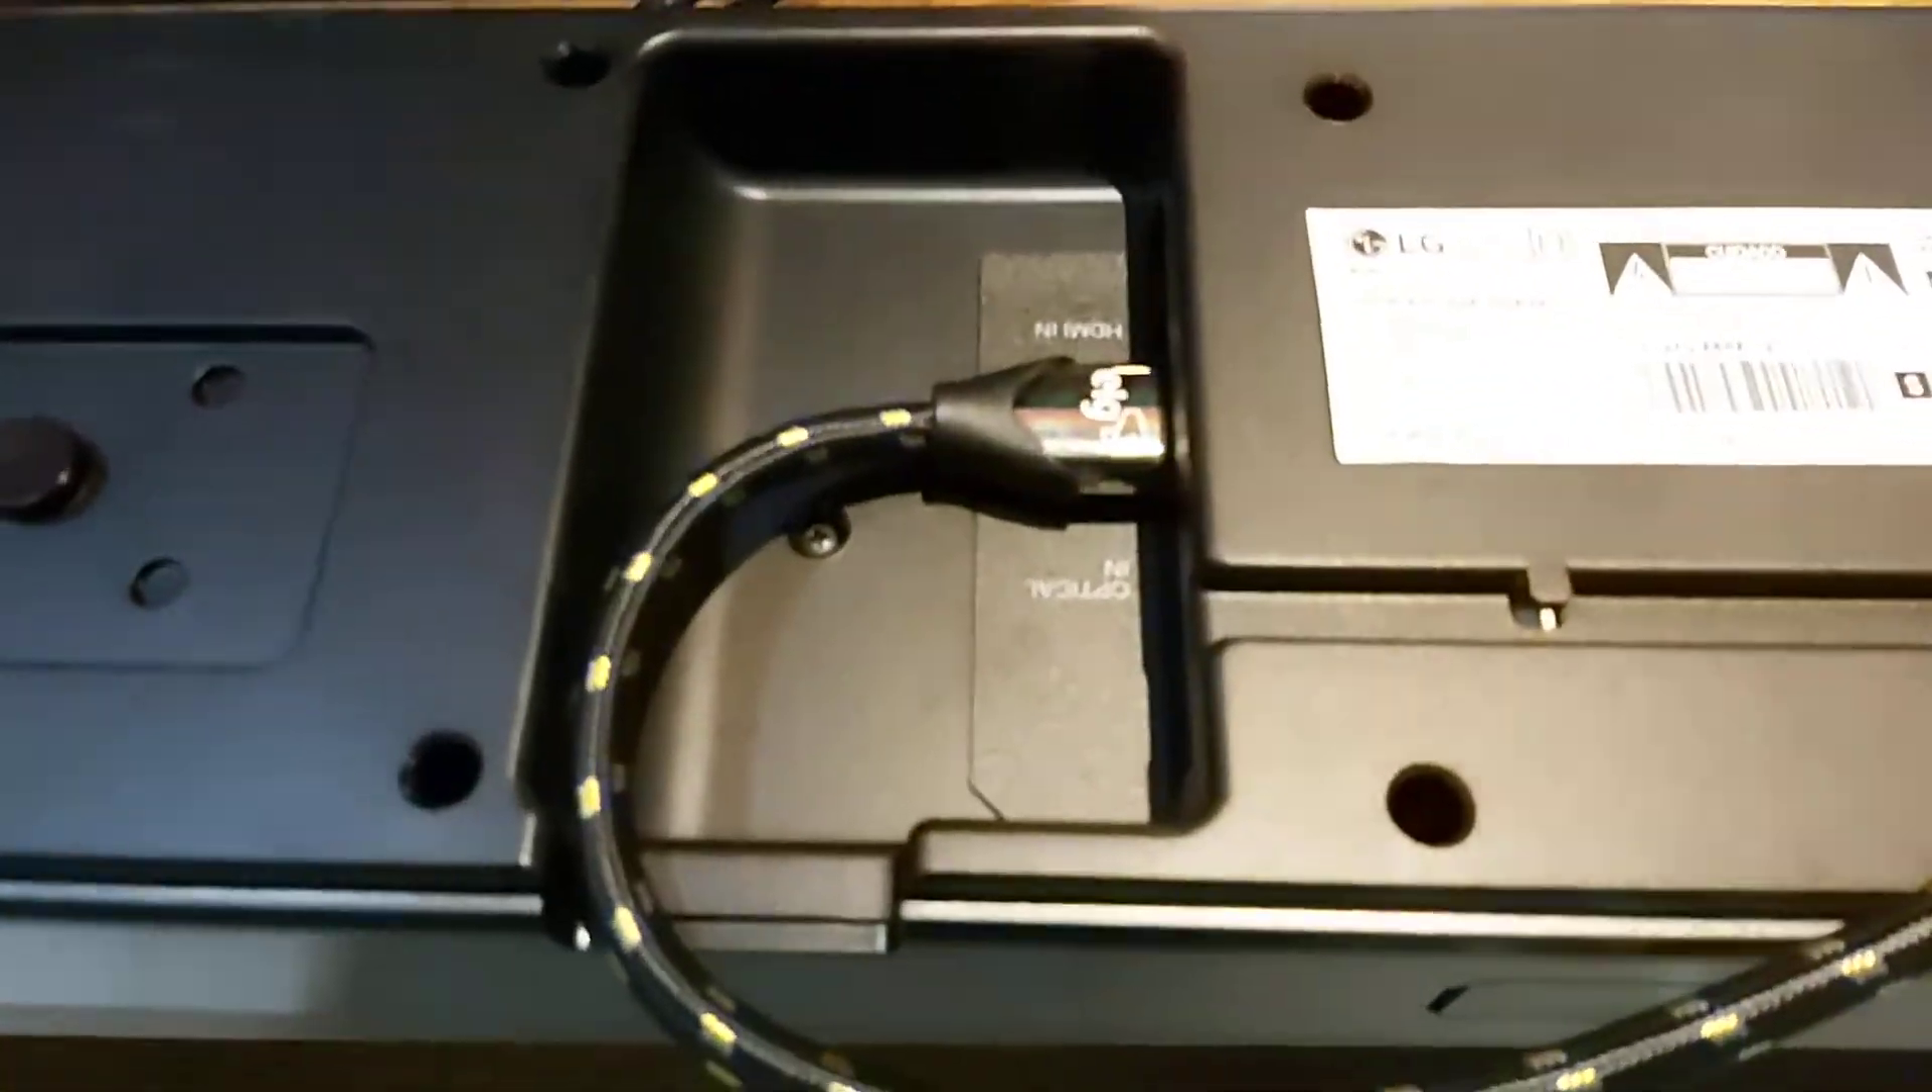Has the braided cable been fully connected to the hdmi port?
Yes.